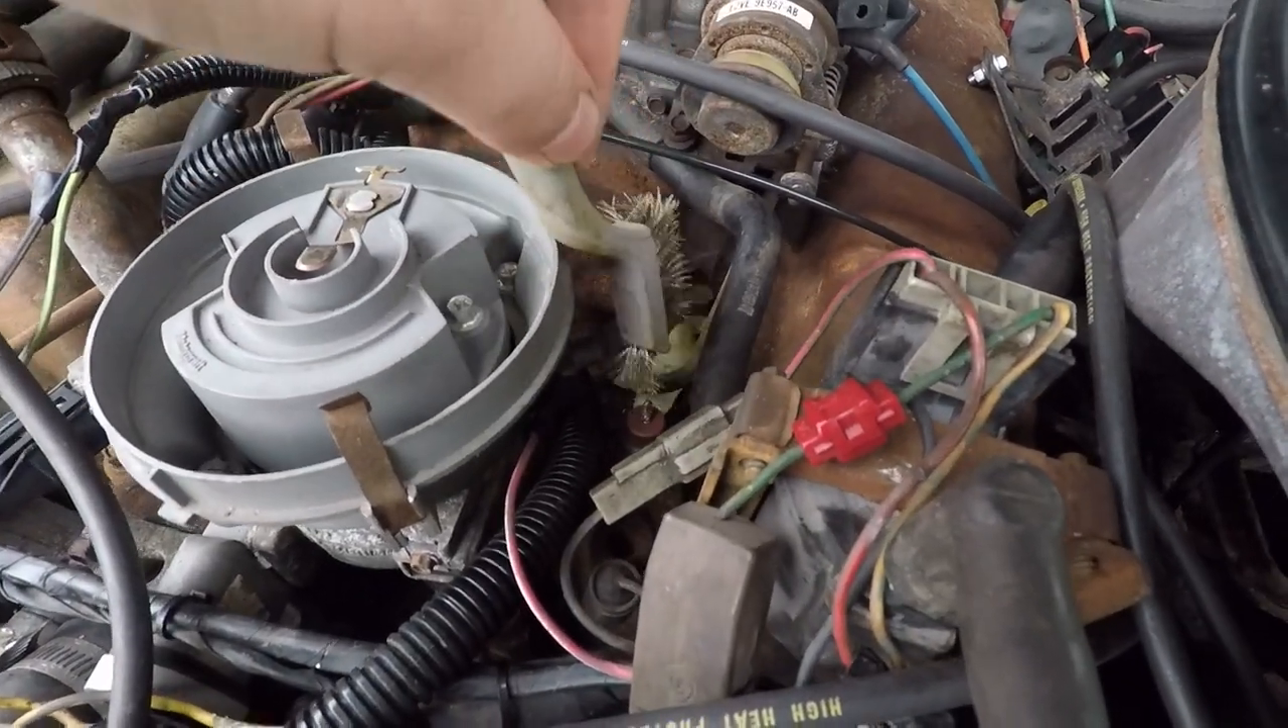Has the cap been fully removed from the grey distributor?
Yes.